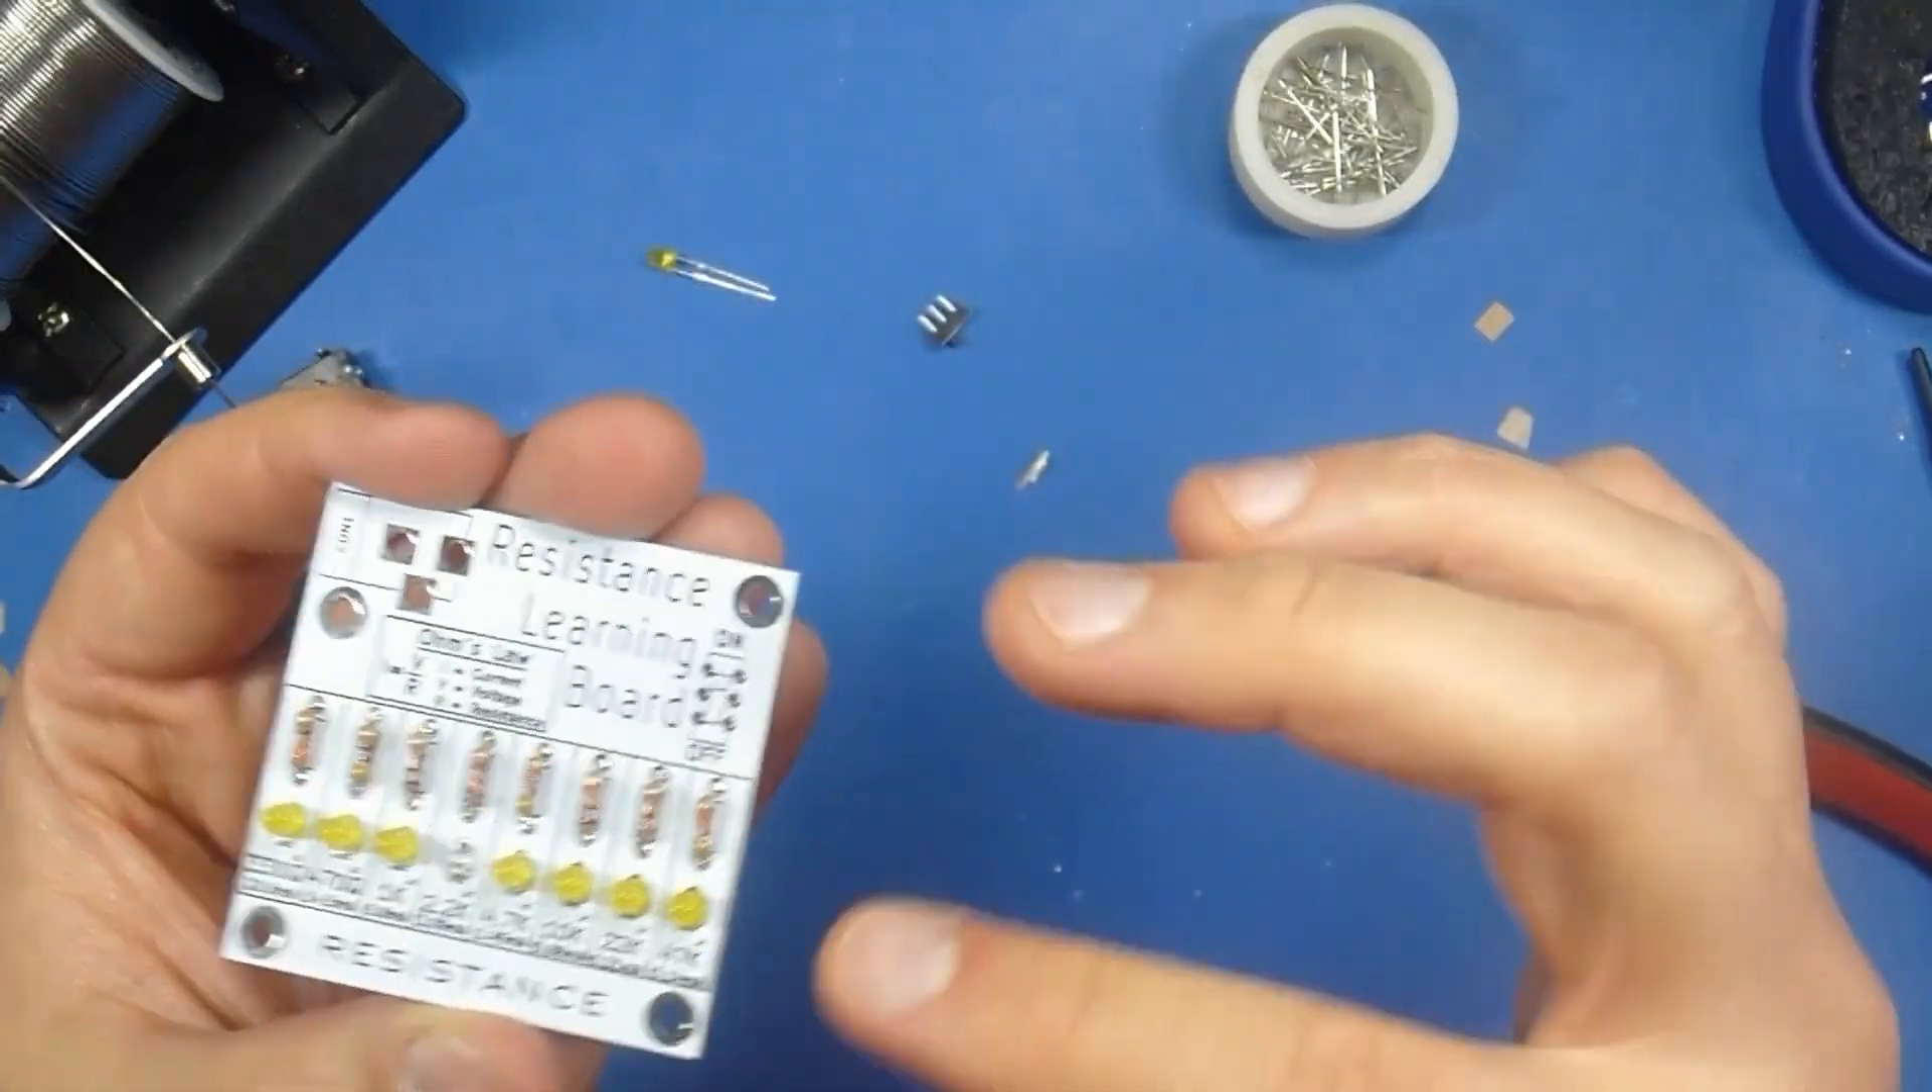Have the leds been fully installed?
No.